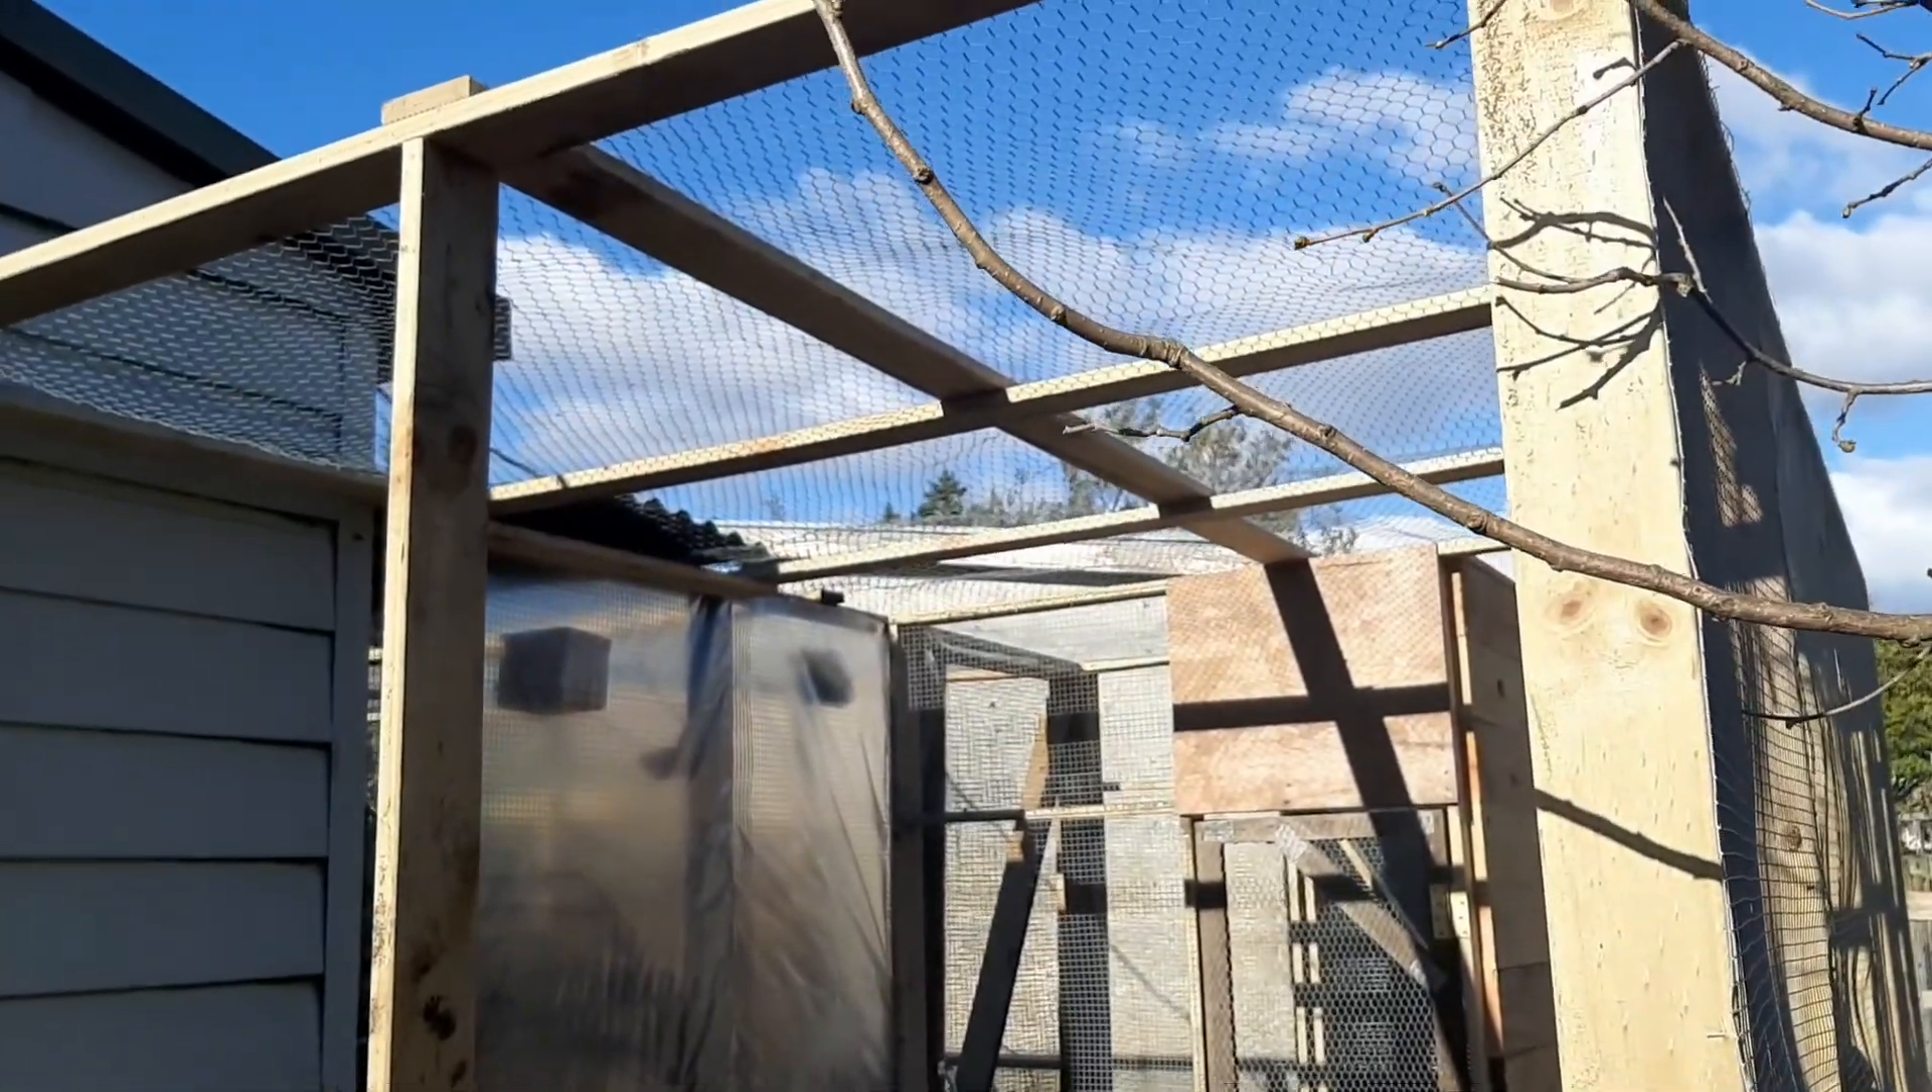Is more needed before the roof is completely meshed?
No.